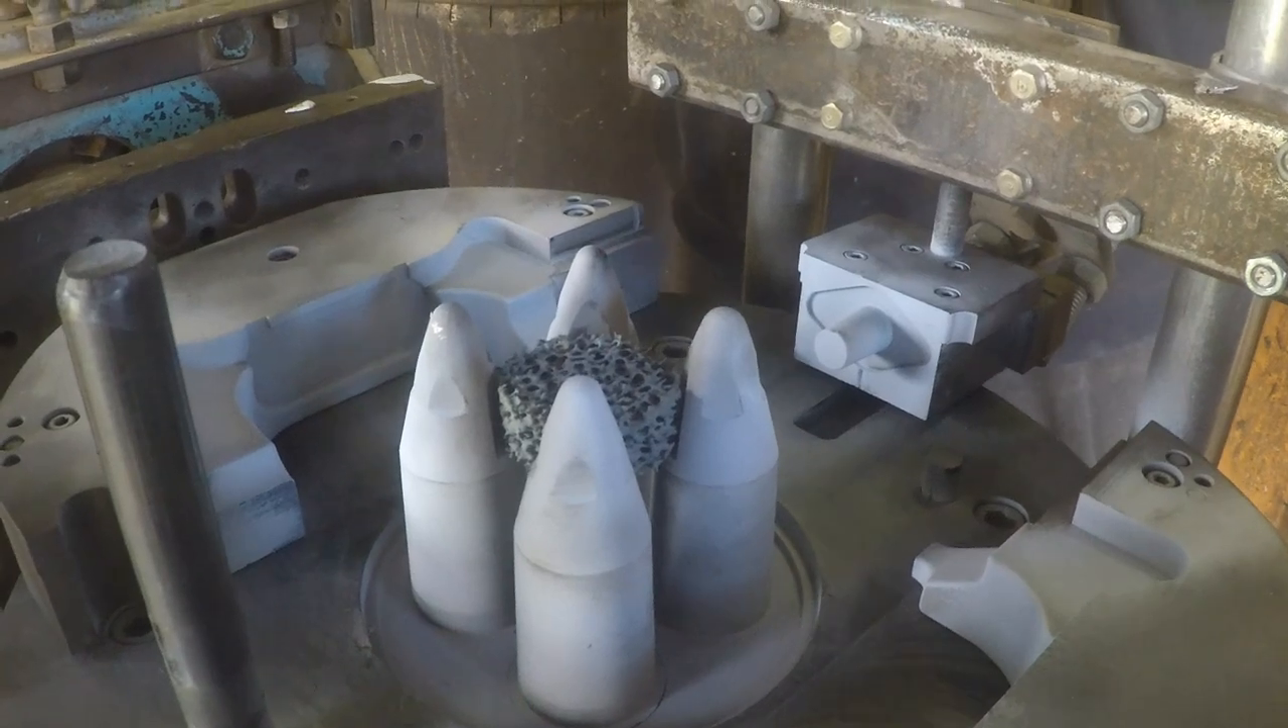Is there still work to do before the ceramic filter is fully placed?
No.